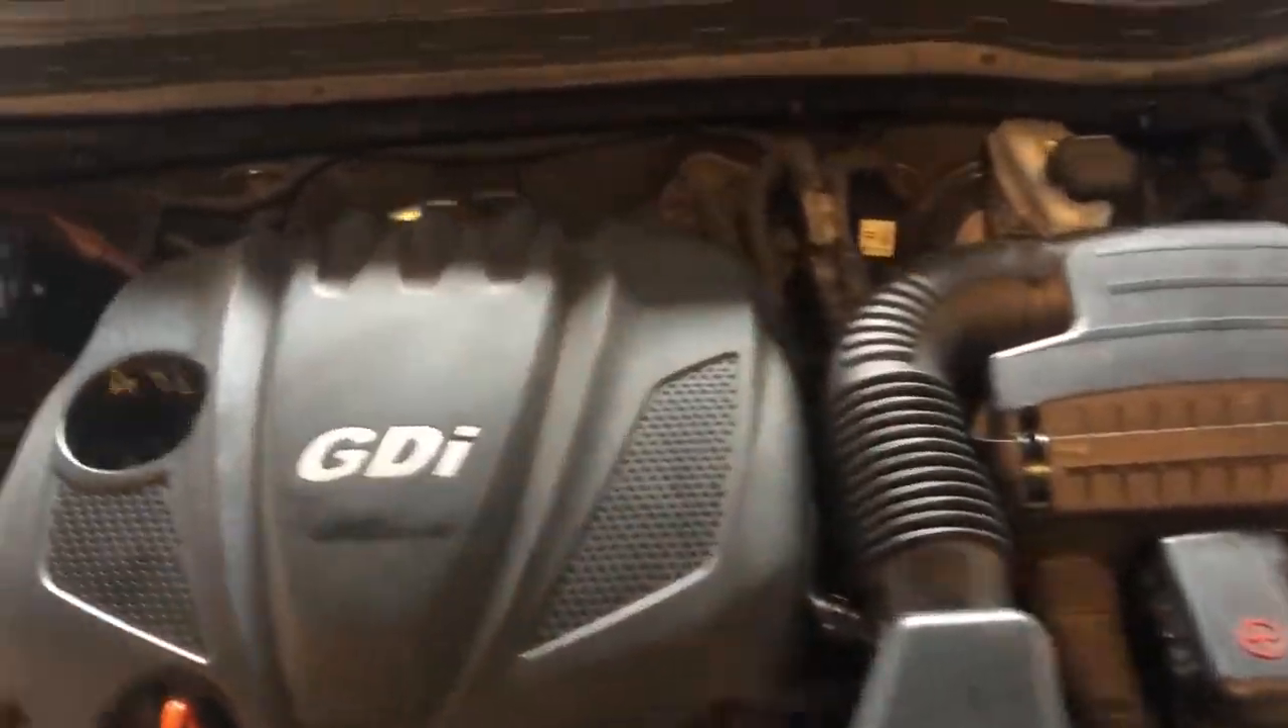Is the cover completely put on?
Yes.